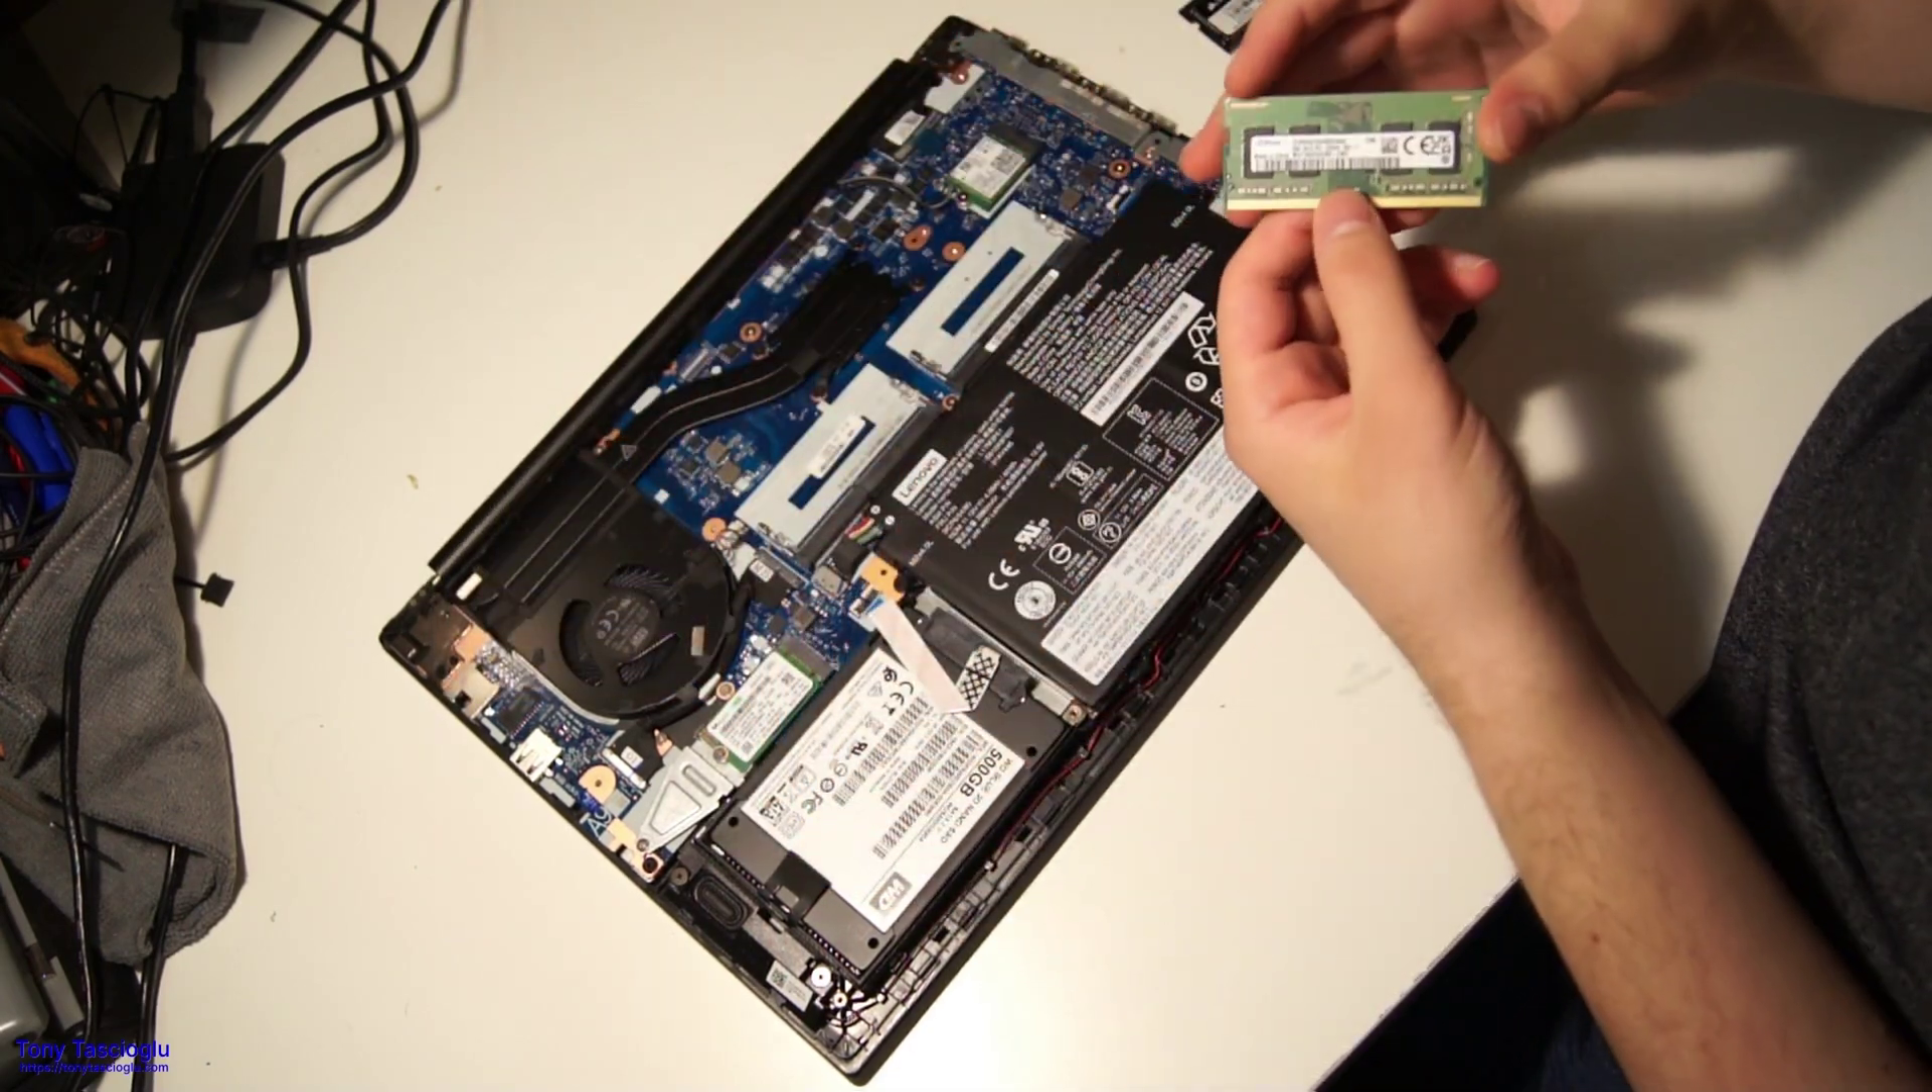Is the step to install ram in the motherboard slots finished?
No.